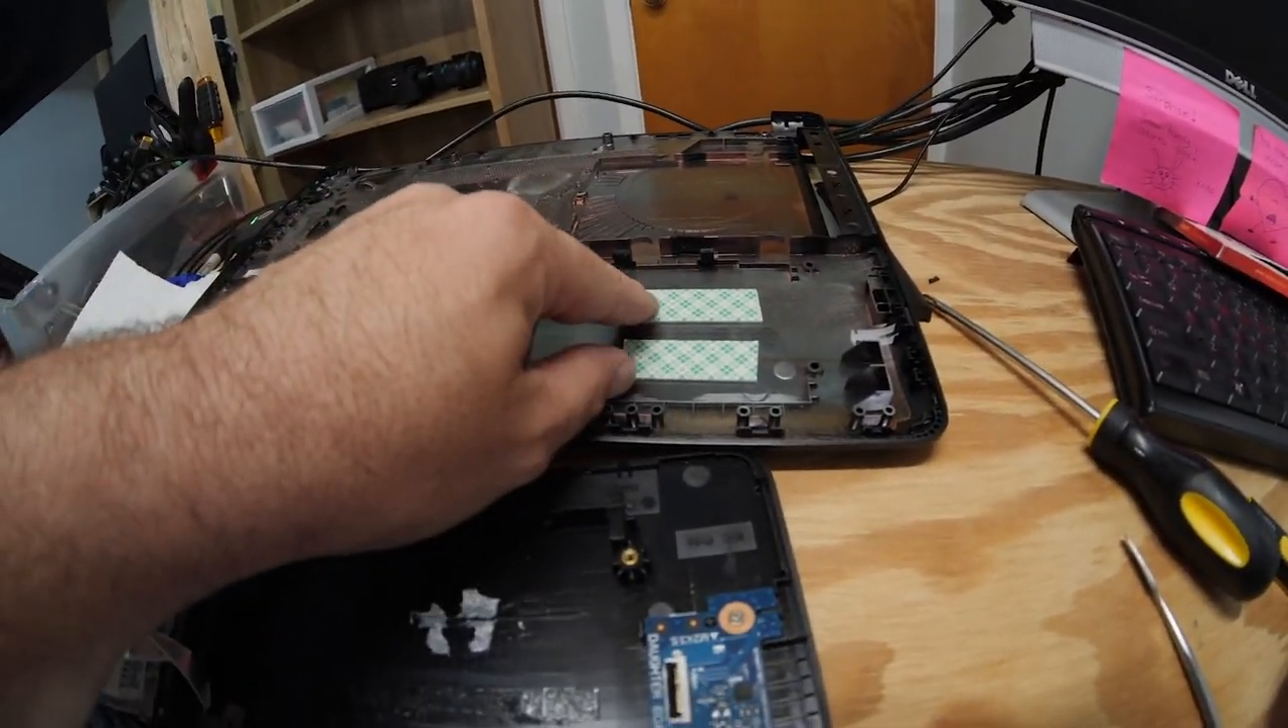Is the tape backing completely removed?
No.